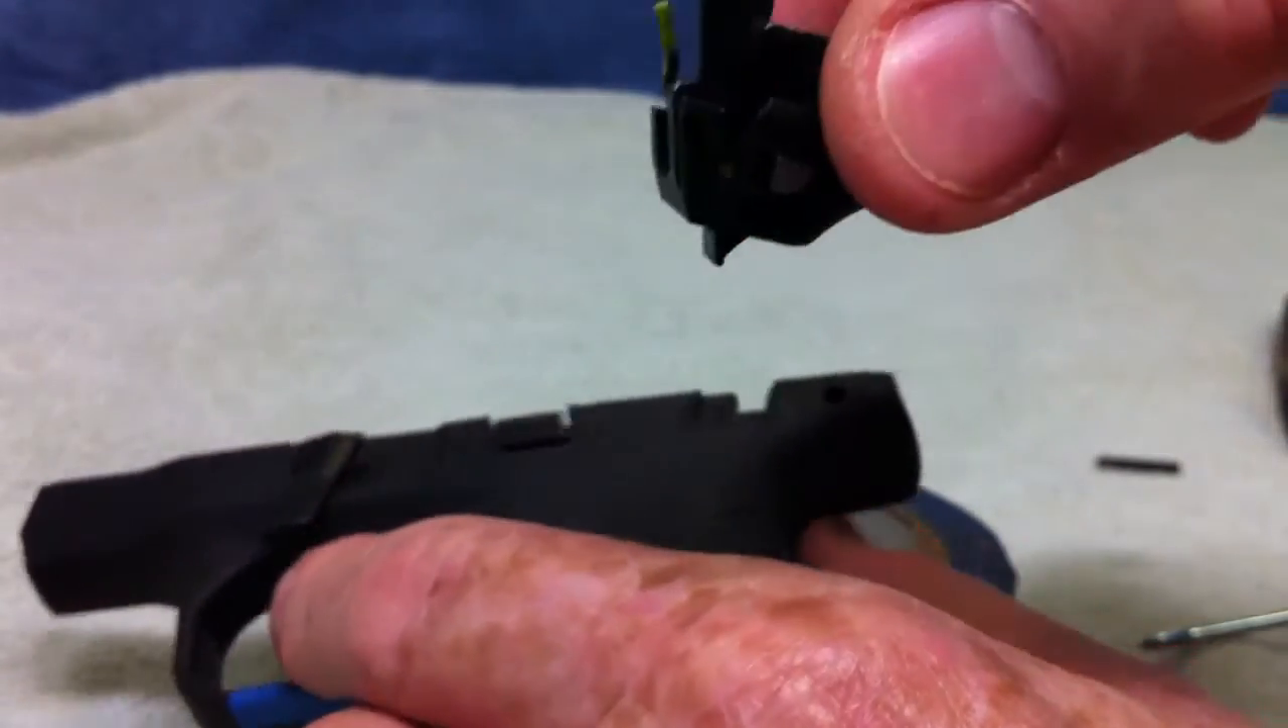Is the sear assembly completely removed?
Yes.